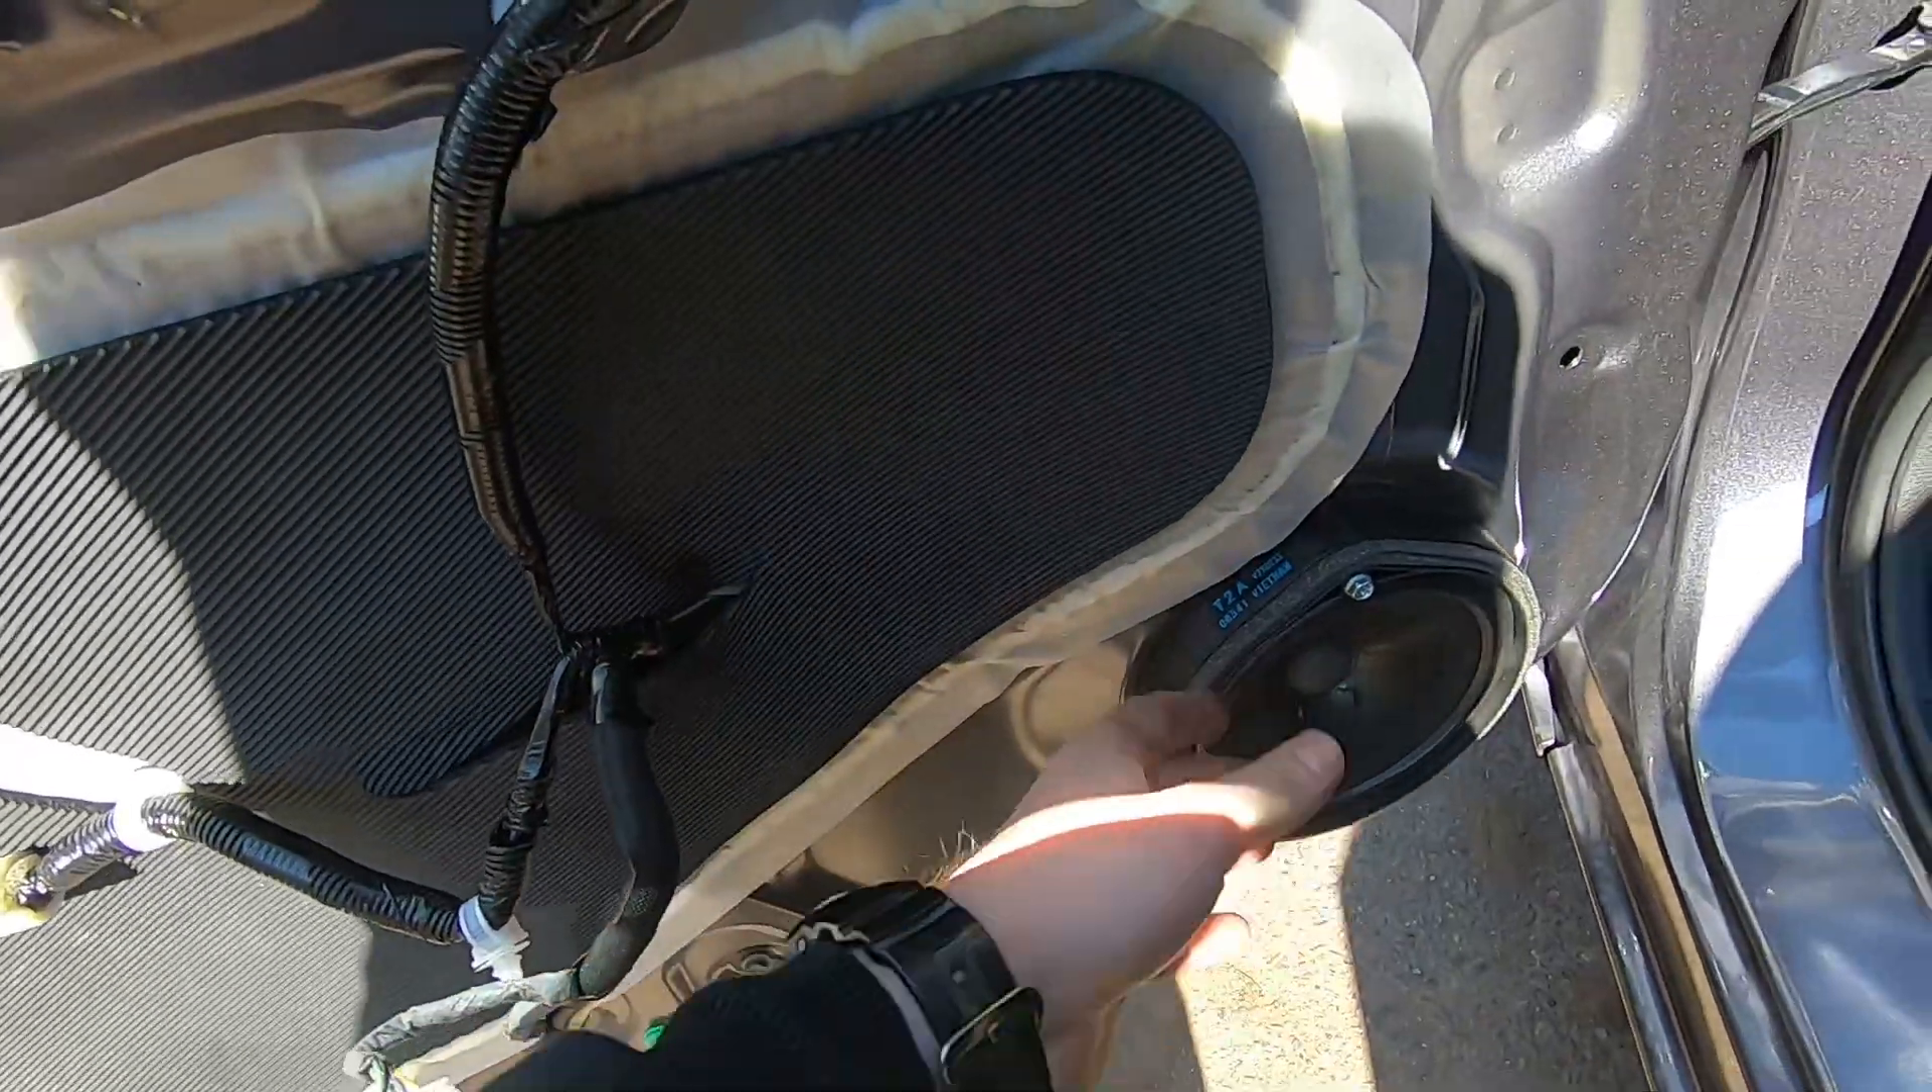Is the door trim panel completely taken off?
Yes.